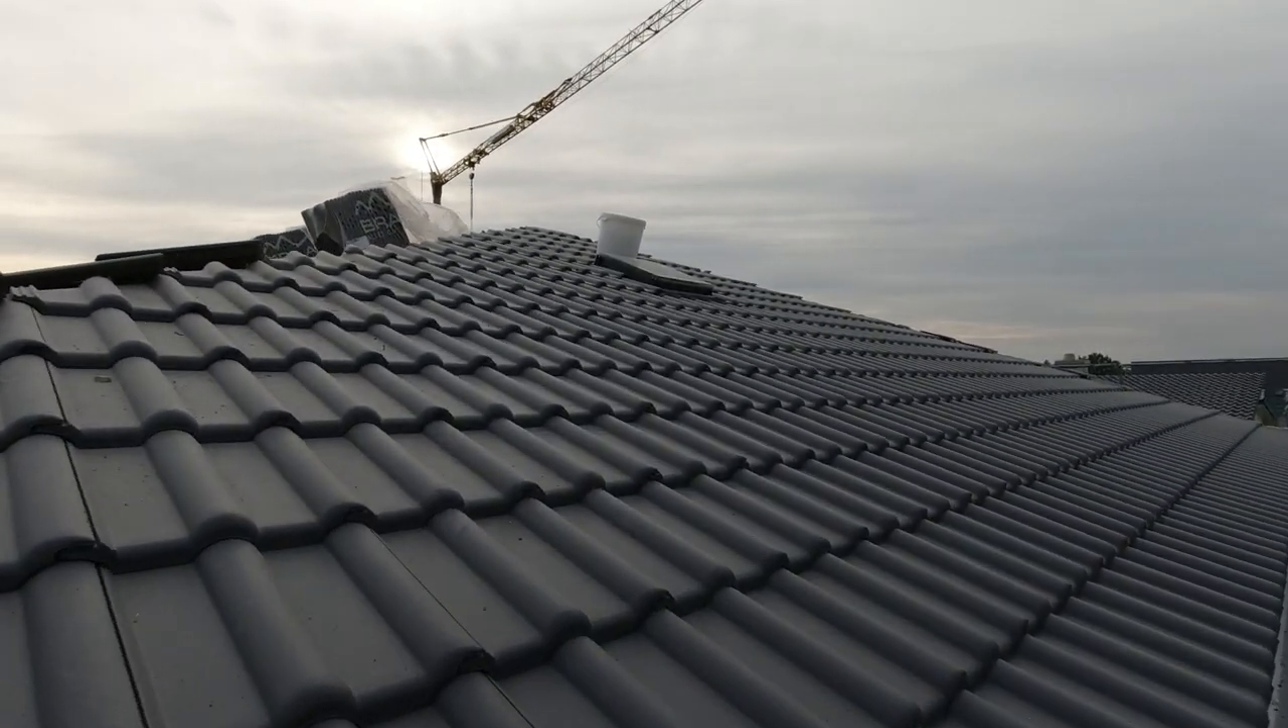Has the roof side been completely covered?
Yes.